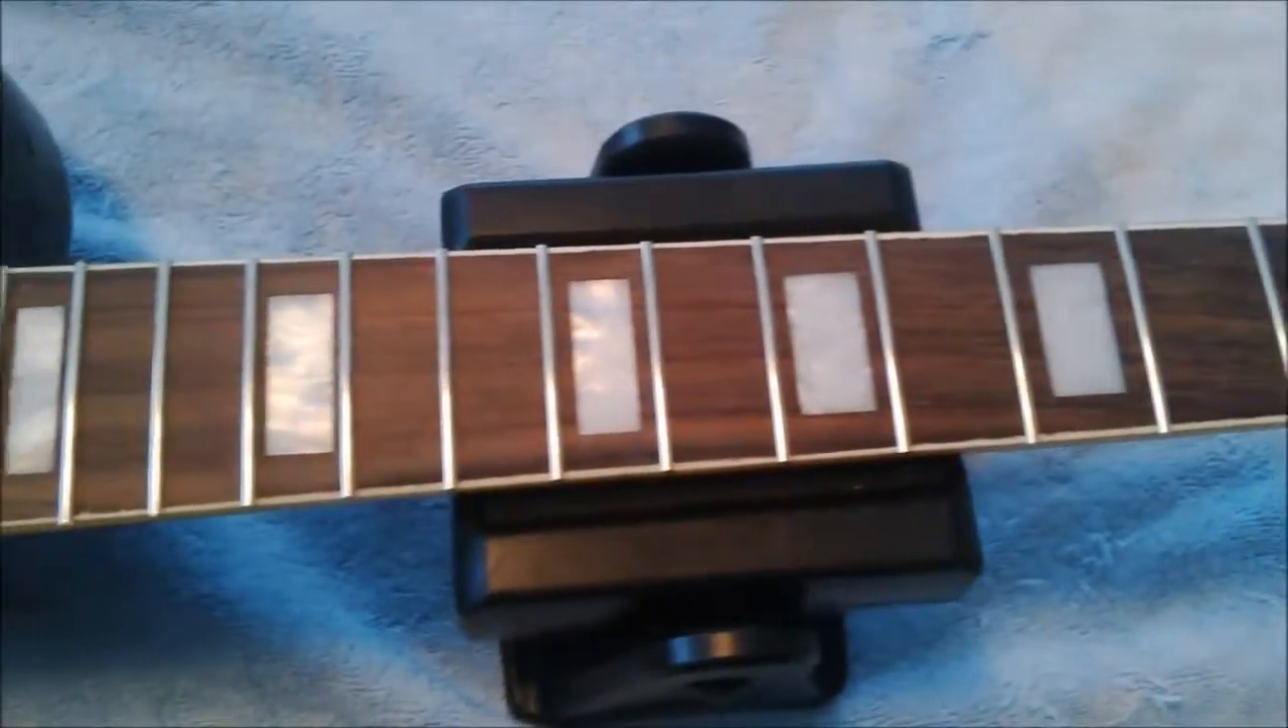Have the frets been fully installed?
Yes.